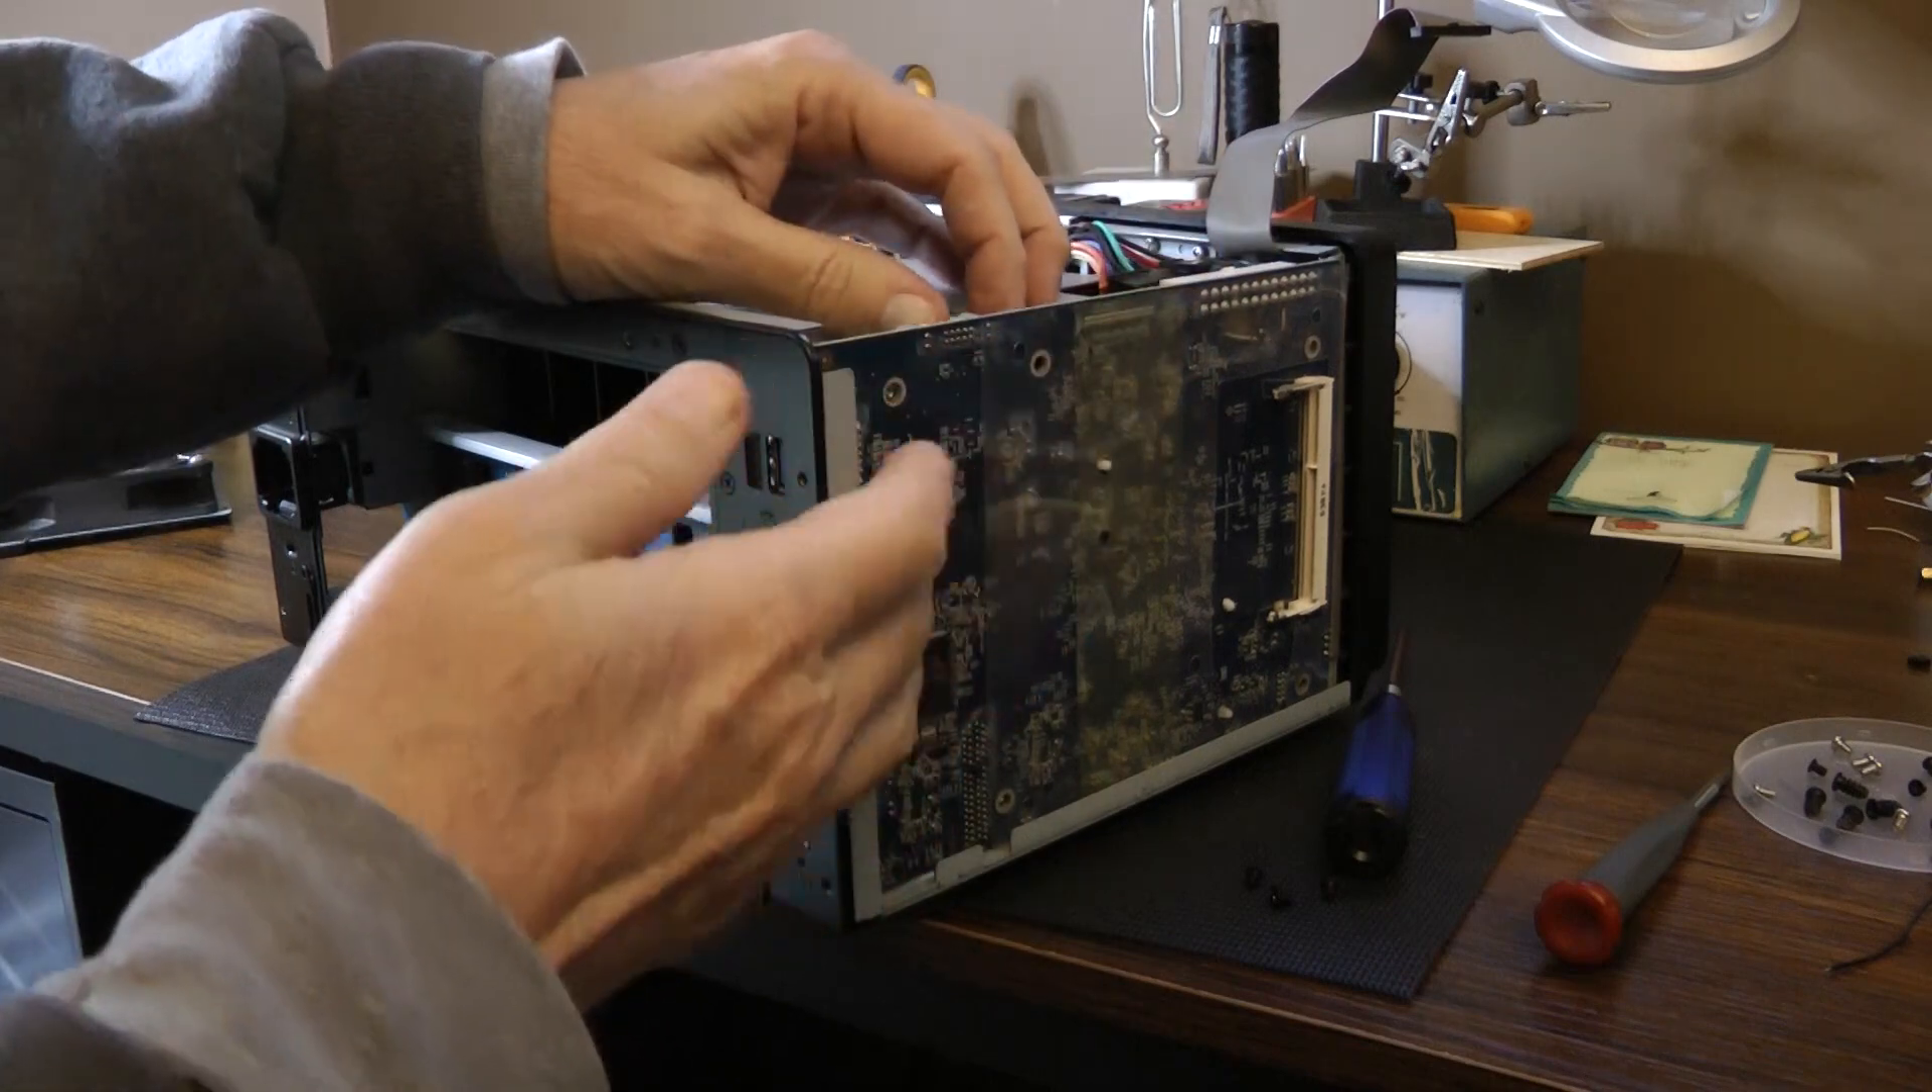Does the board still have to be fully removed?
Yes.